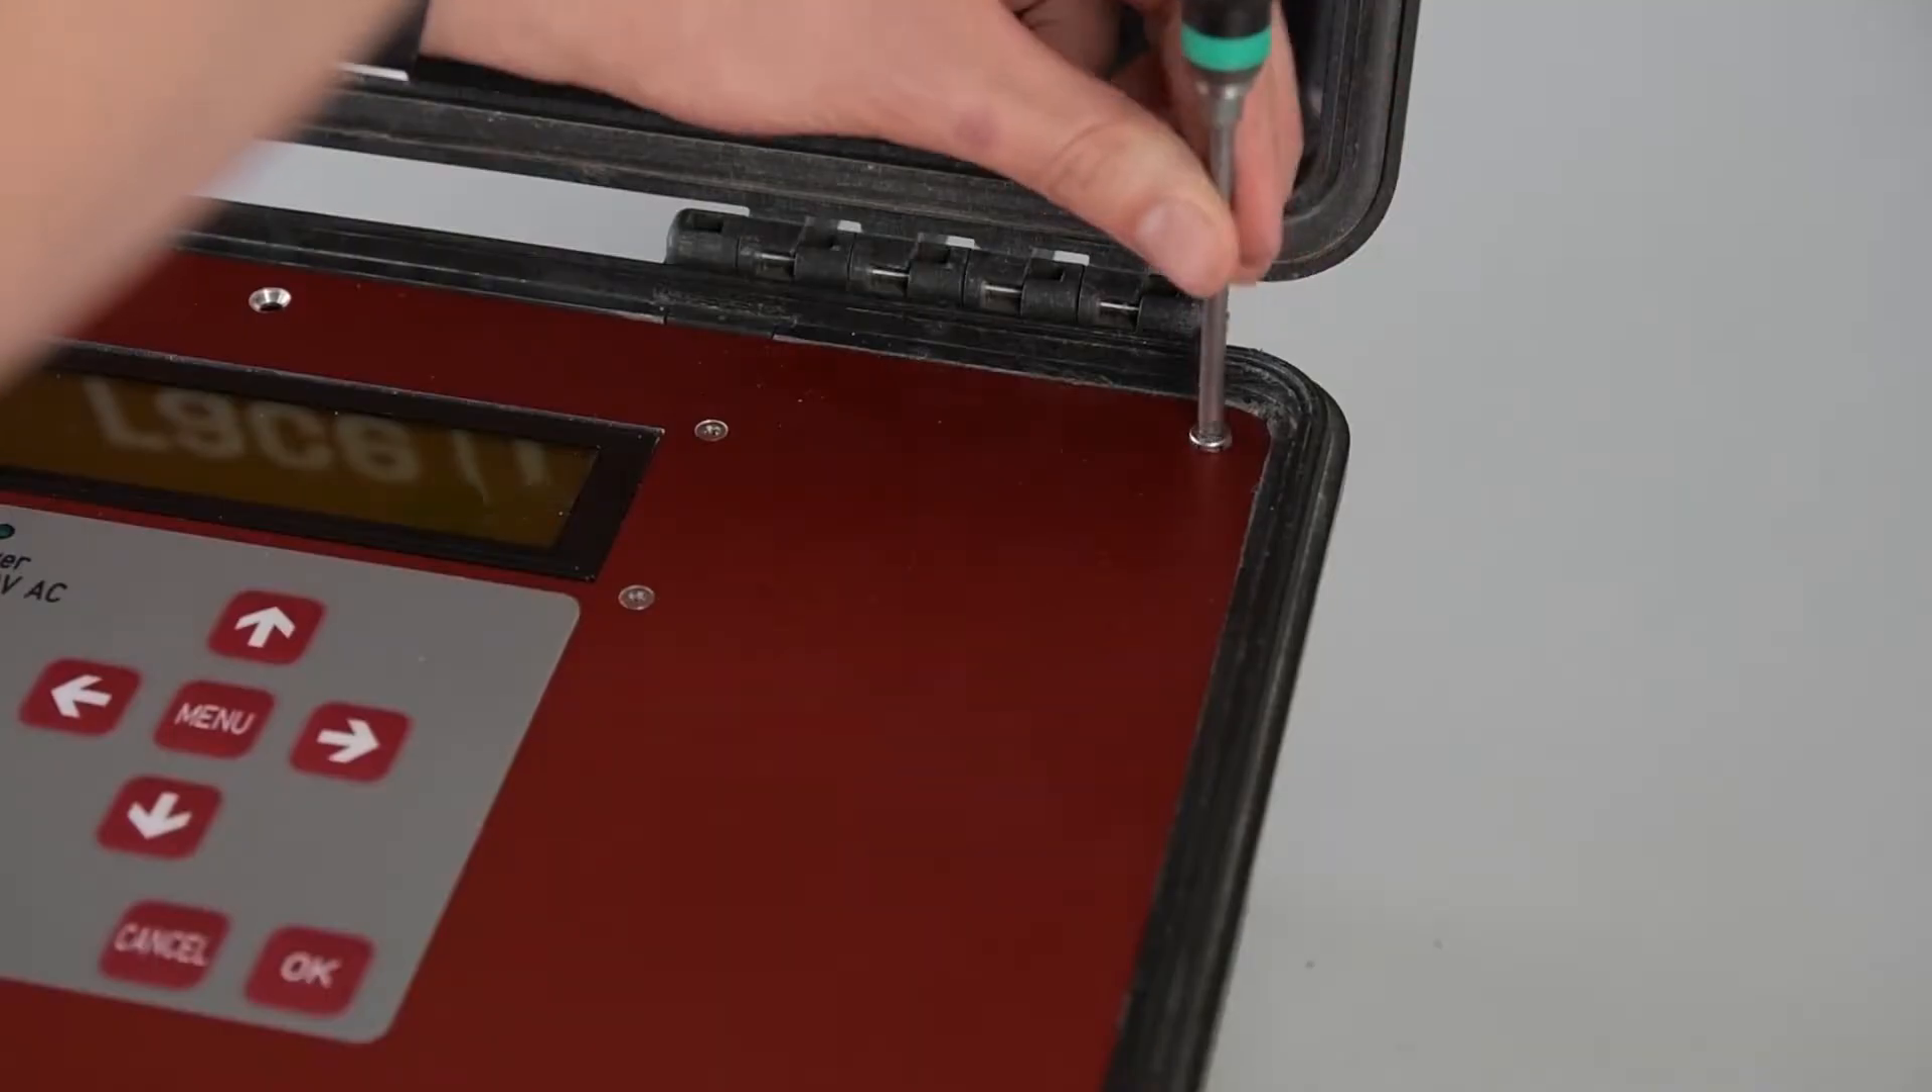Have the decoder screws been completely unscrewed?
No.